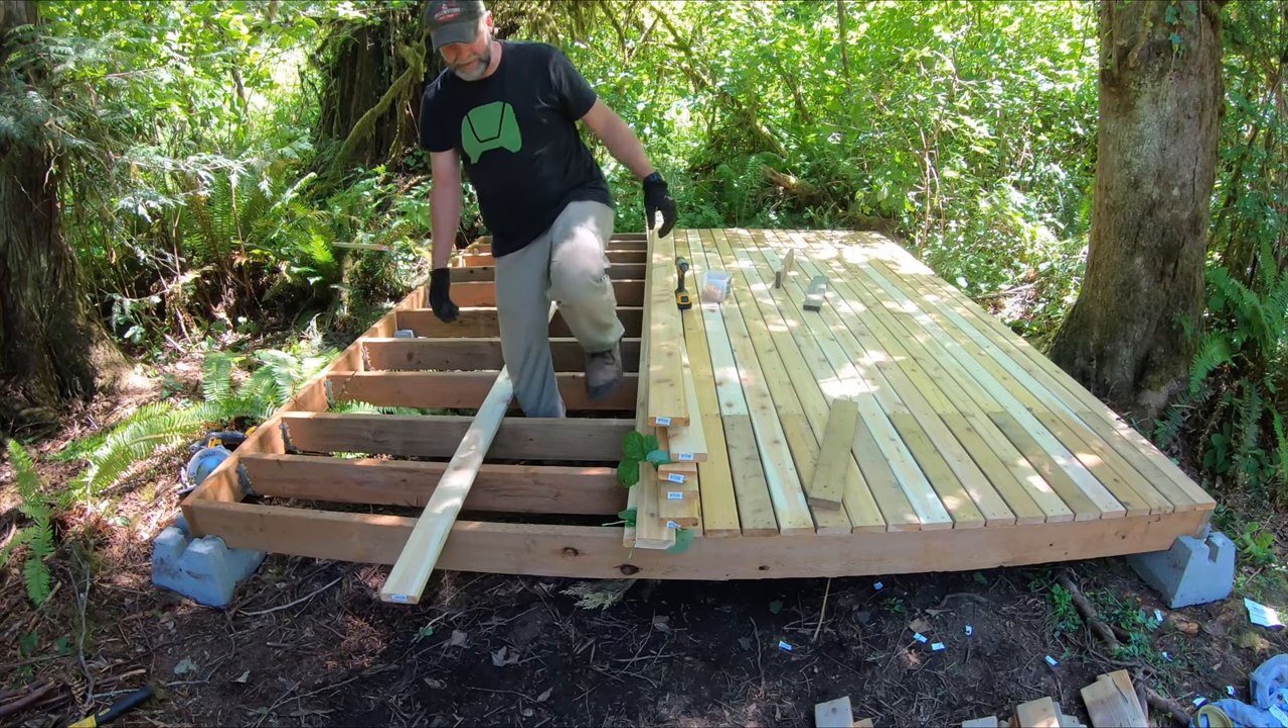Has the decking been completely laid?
No.